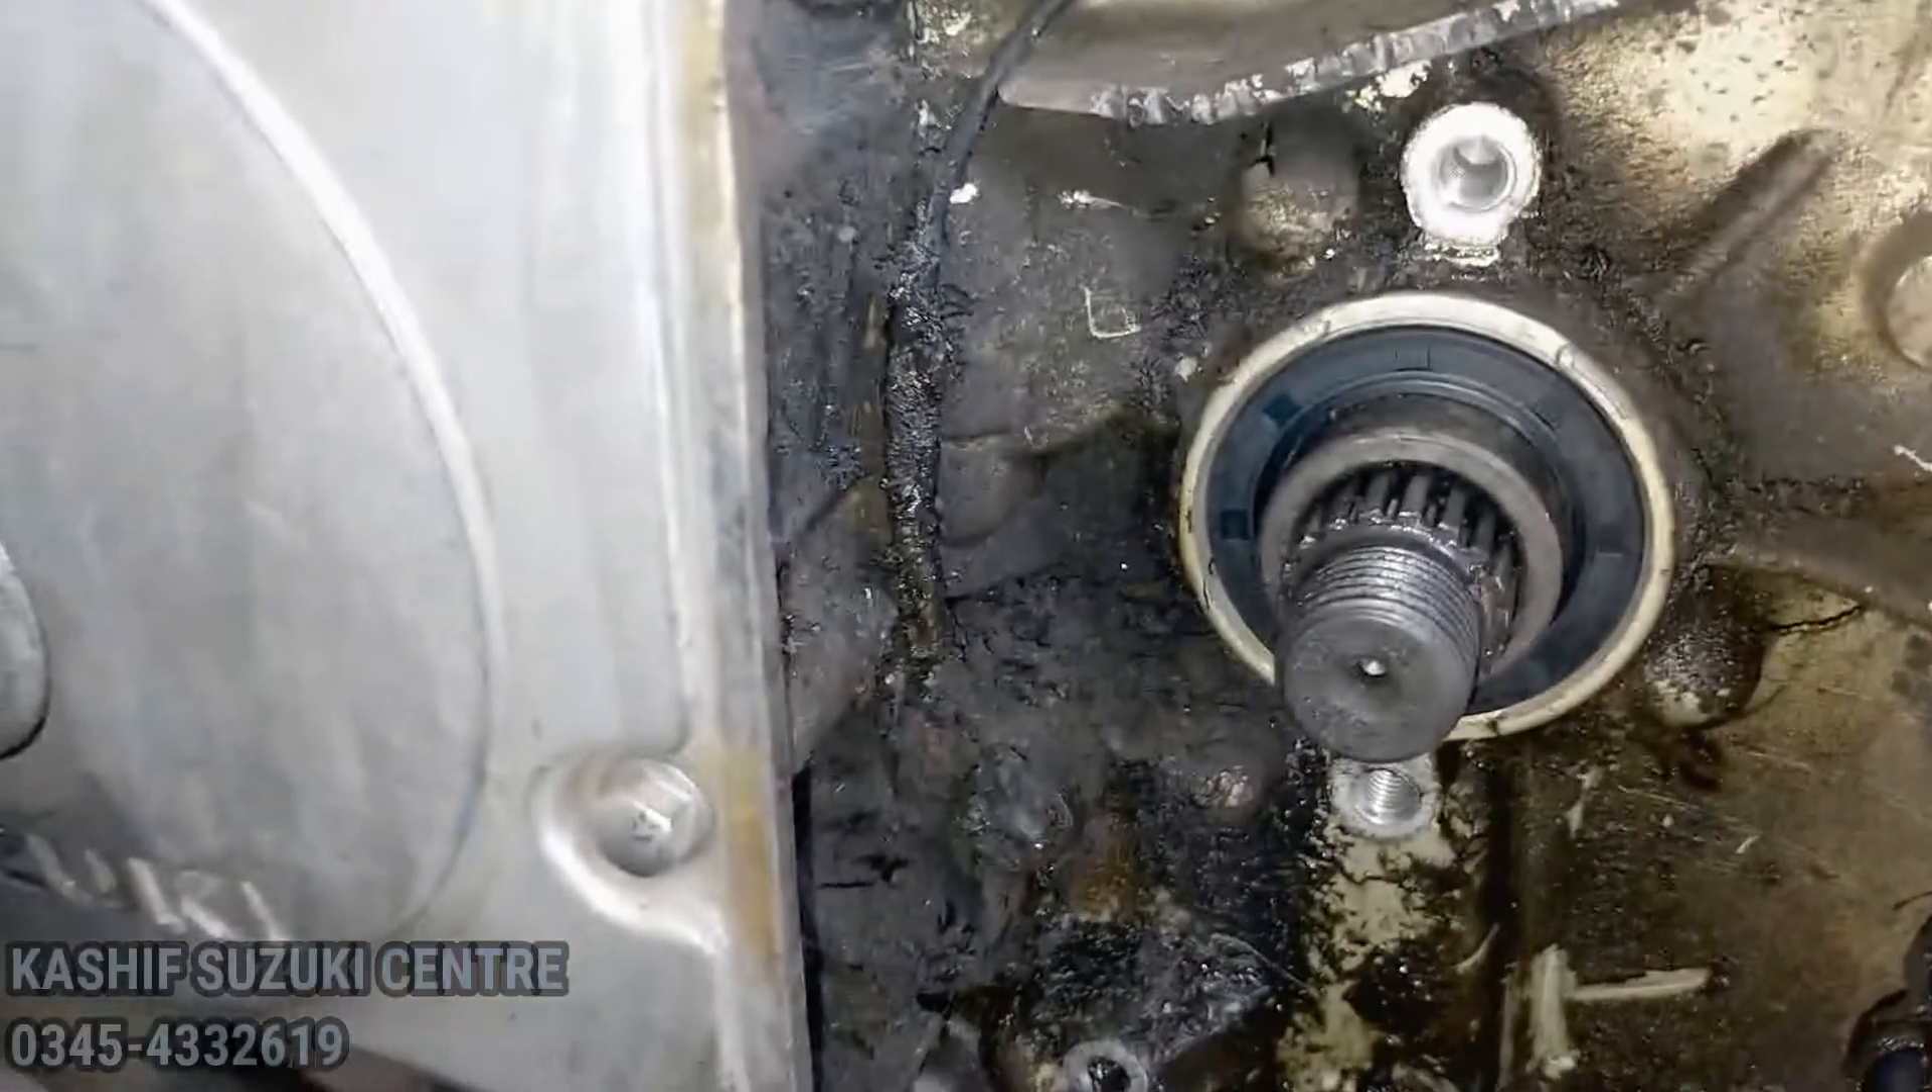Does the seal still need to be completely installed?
No.